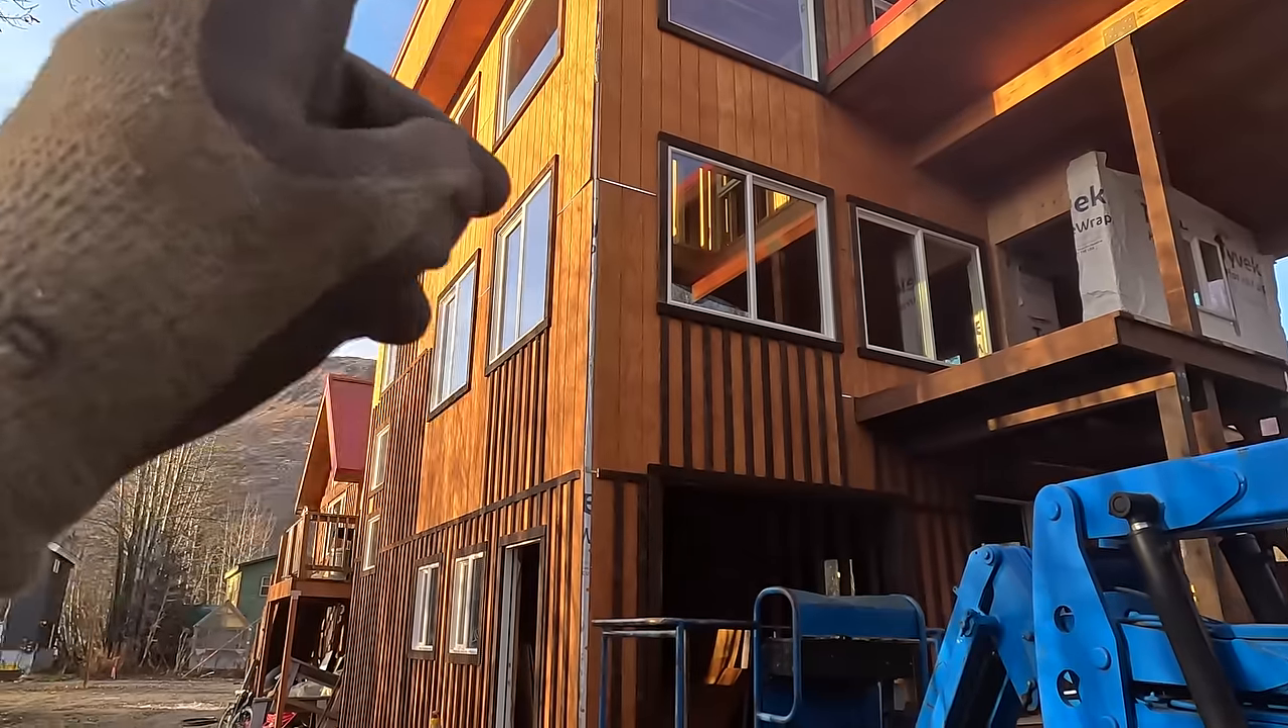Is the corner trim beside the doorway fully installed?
No.